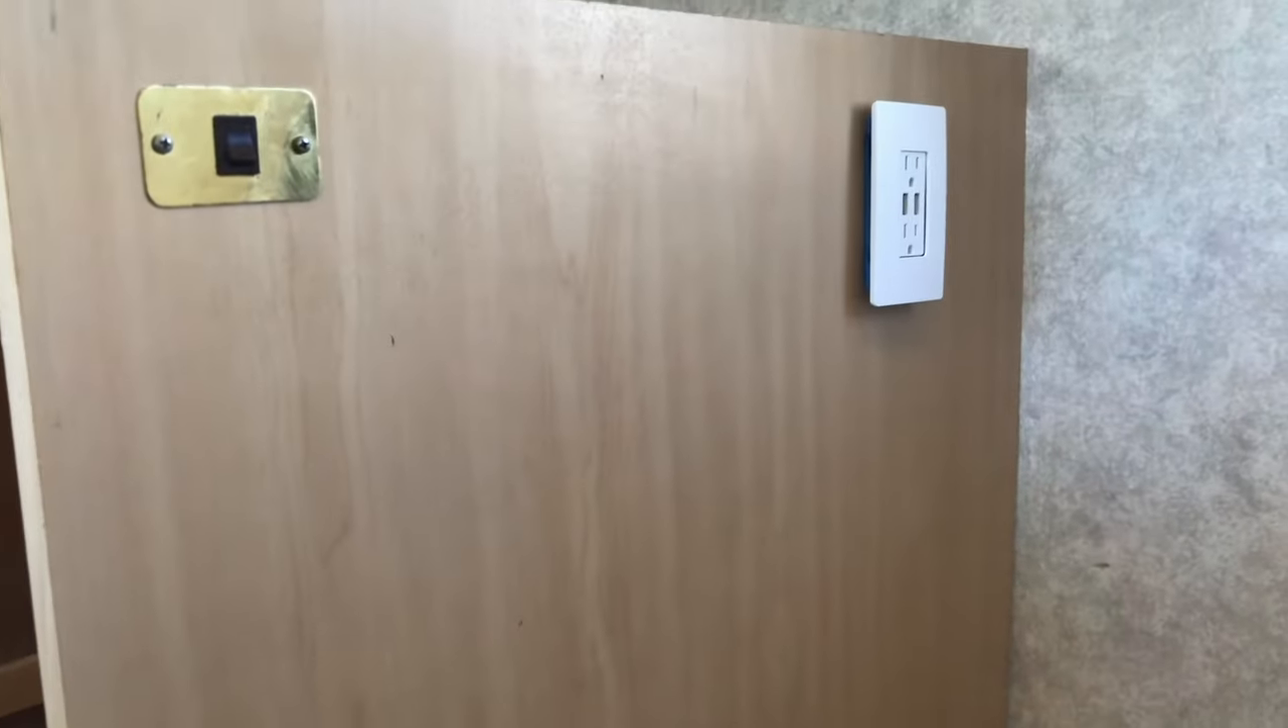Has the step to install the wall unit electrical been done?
Yes.